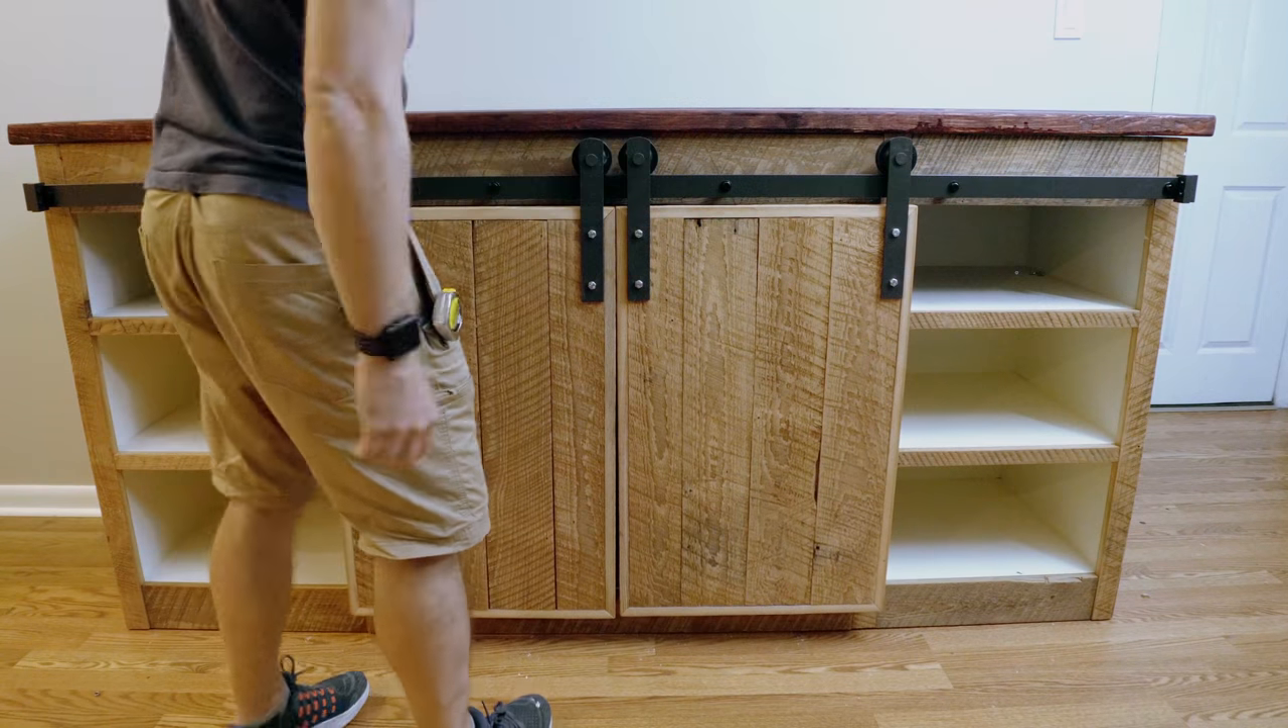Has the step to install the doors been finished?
Yes.